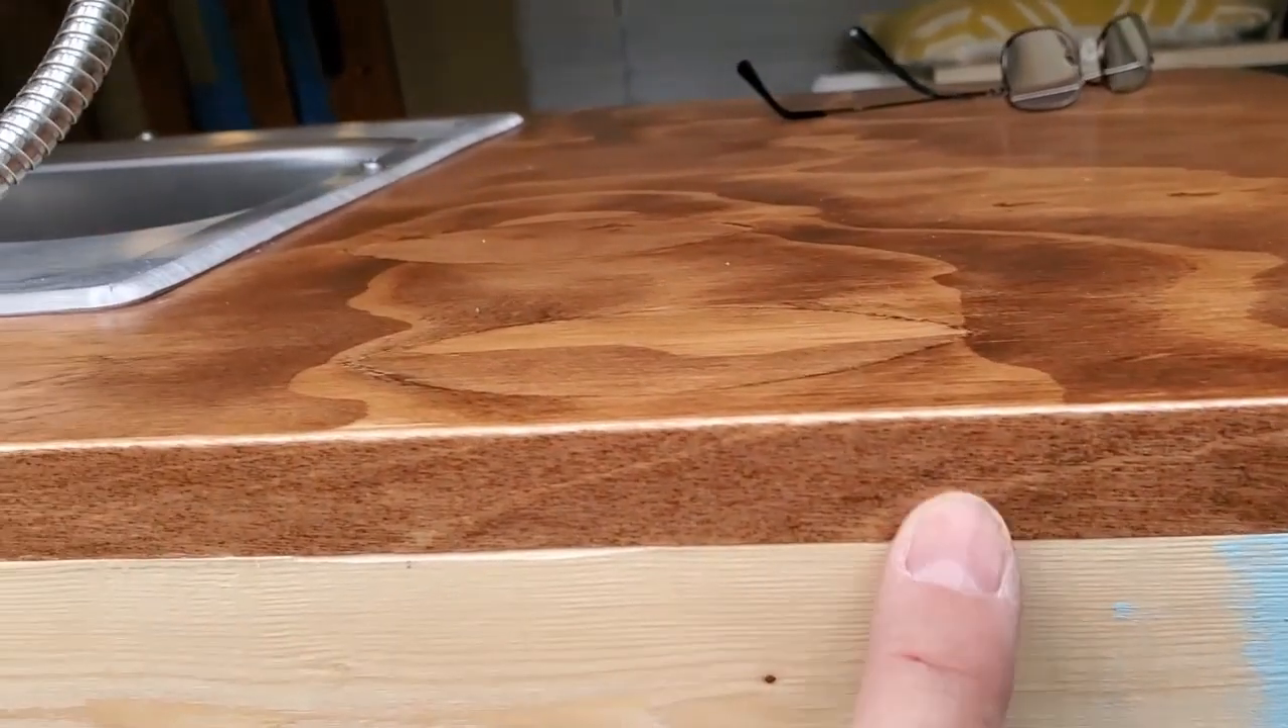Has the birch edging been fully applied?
Yes.